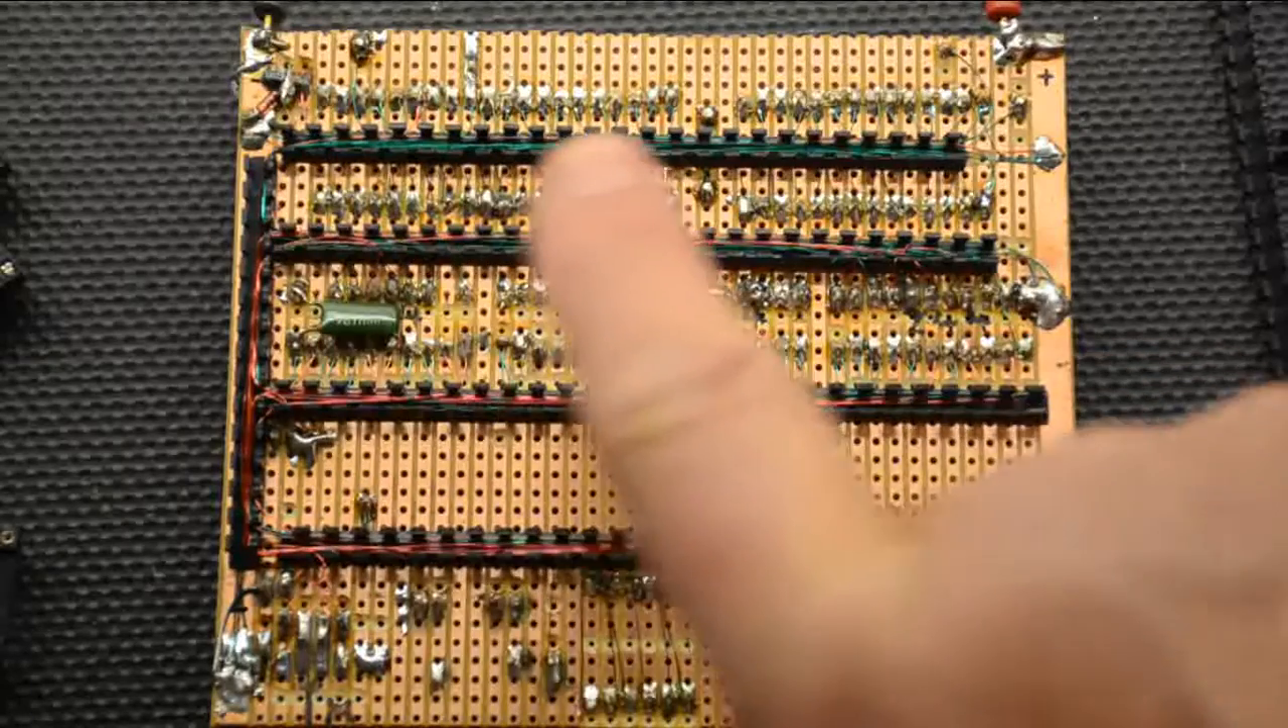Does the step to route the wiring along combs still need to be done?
No.